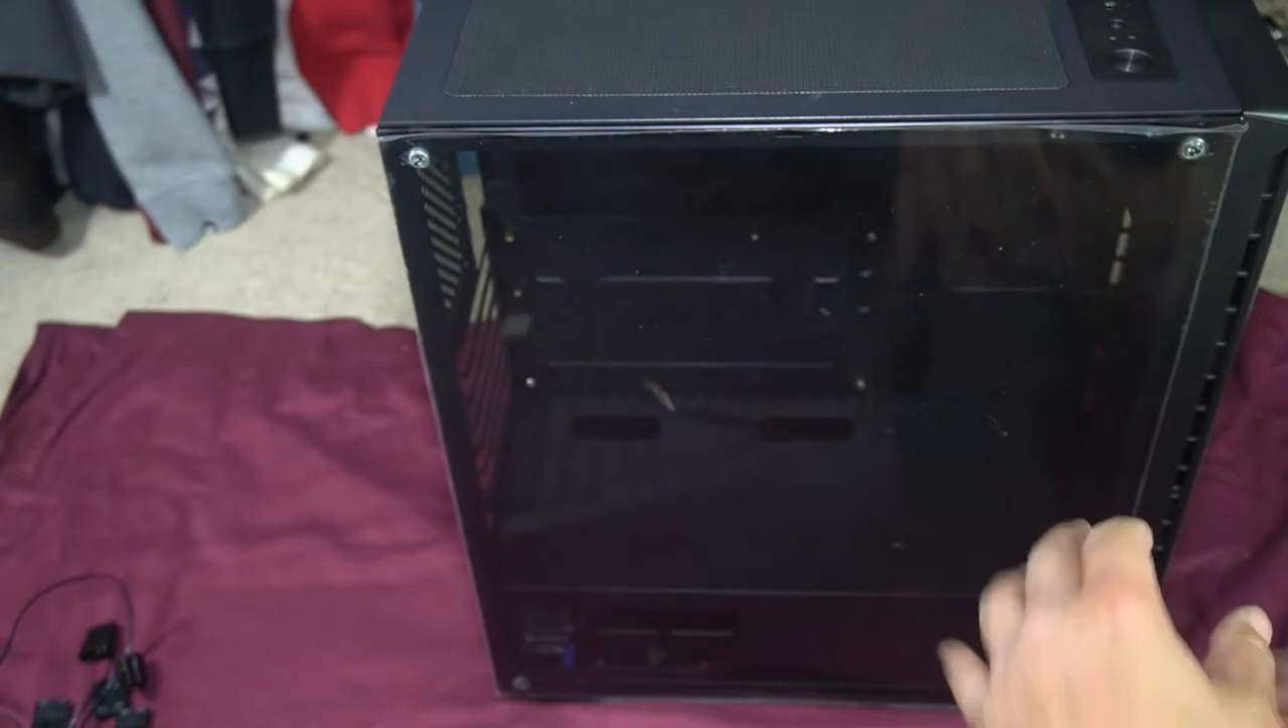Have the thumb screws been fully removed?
No.